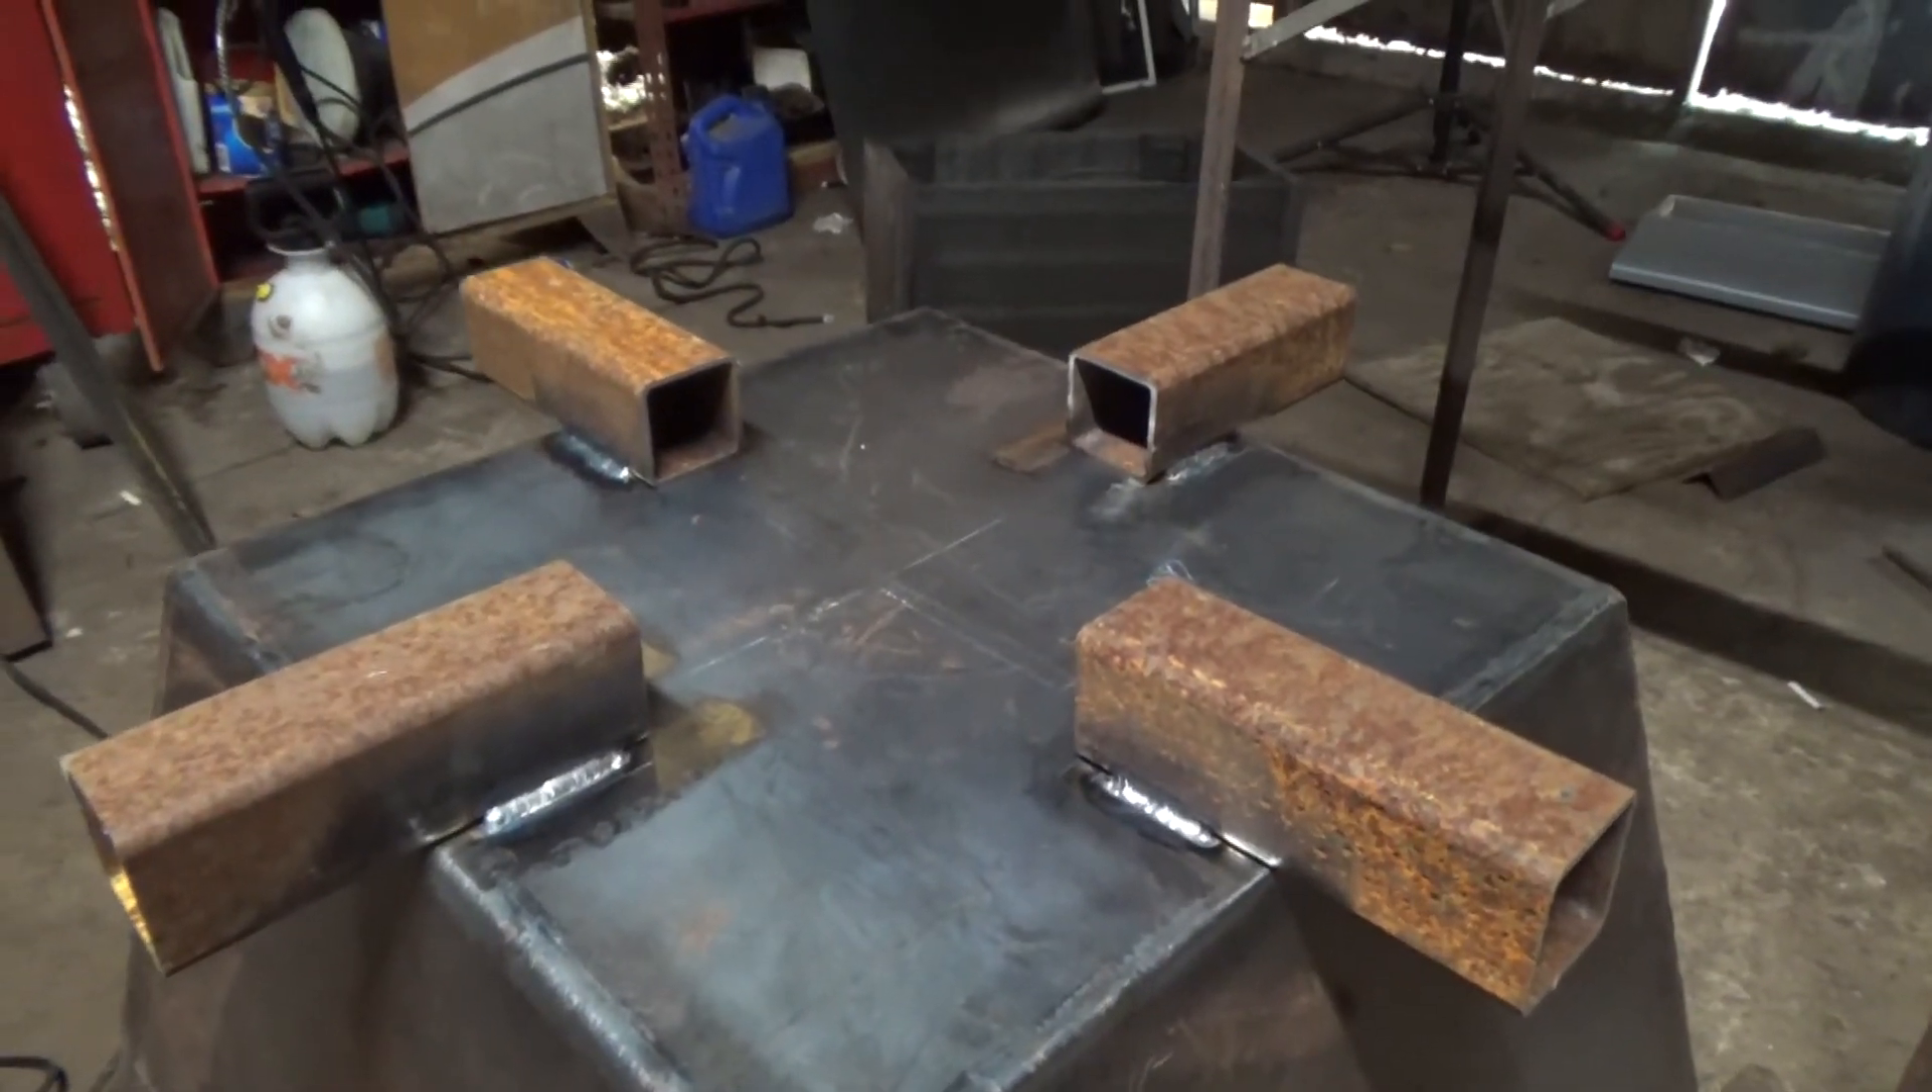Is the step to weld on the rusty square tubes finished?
Yes.